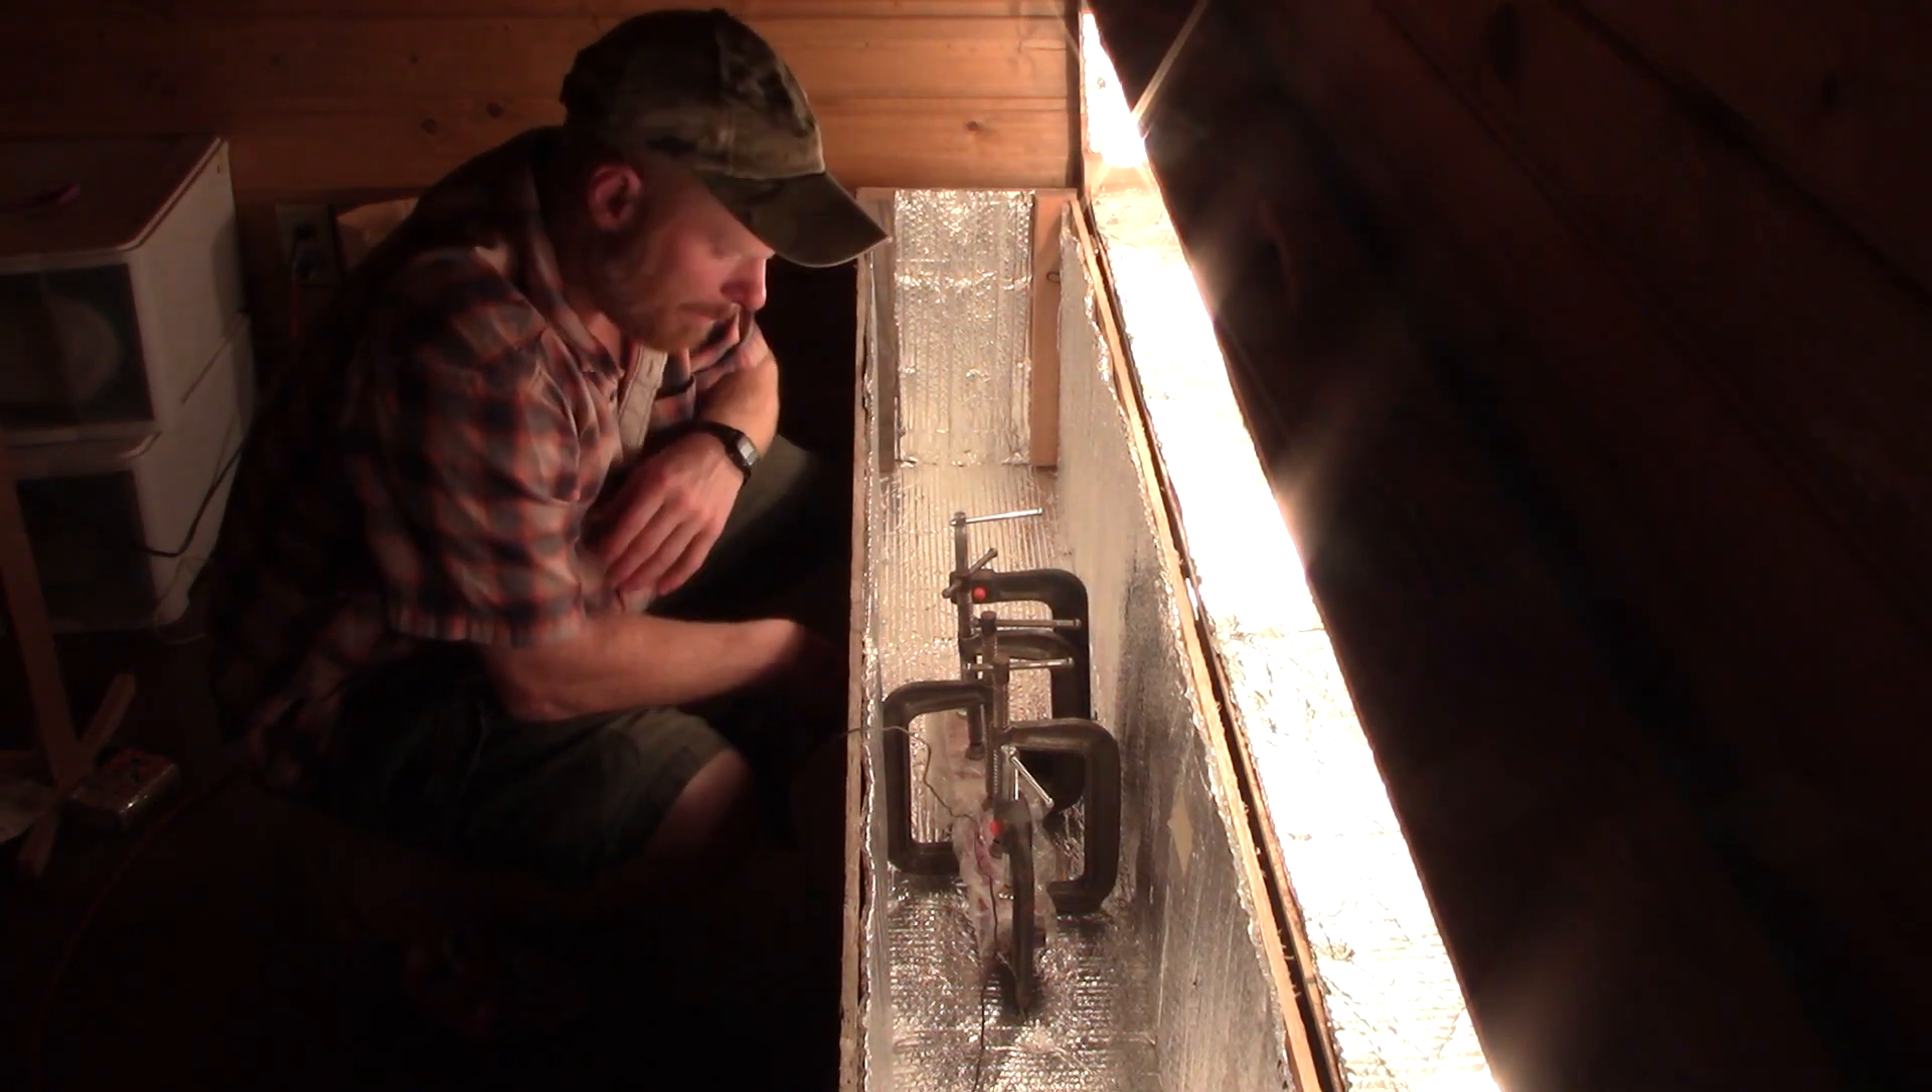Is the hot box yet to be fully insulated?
No.